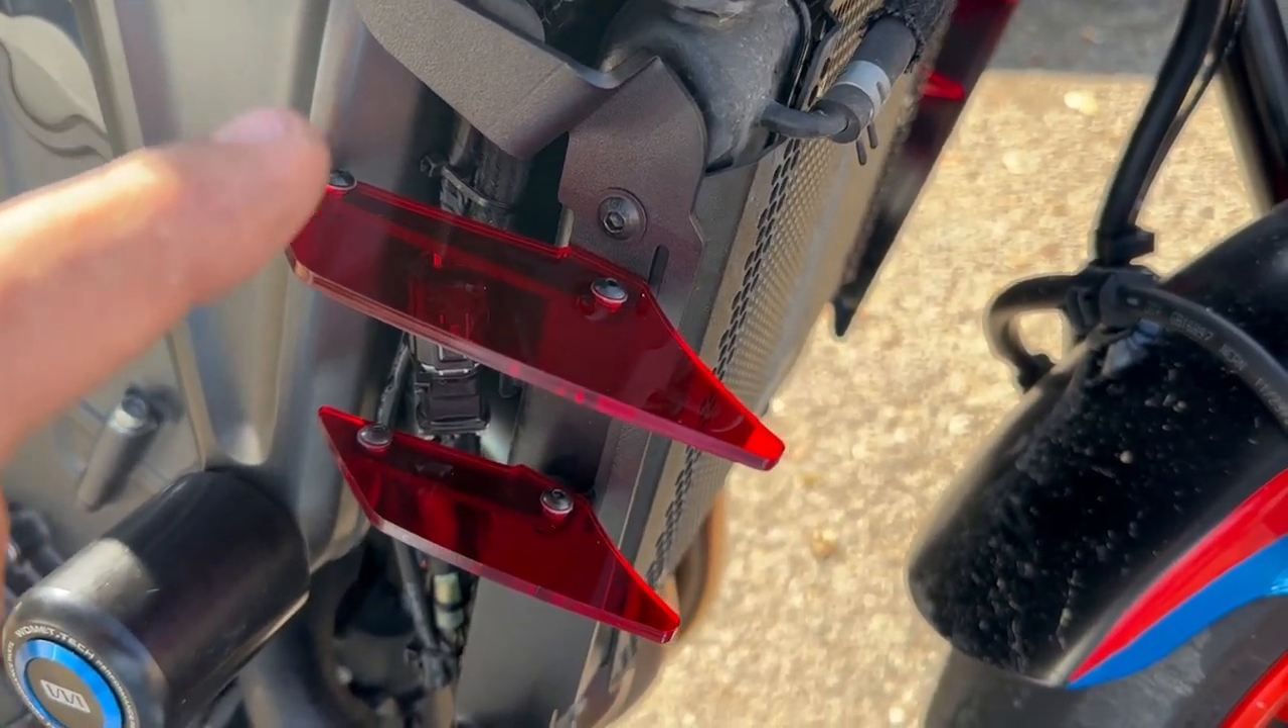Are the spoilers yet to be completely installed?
No.